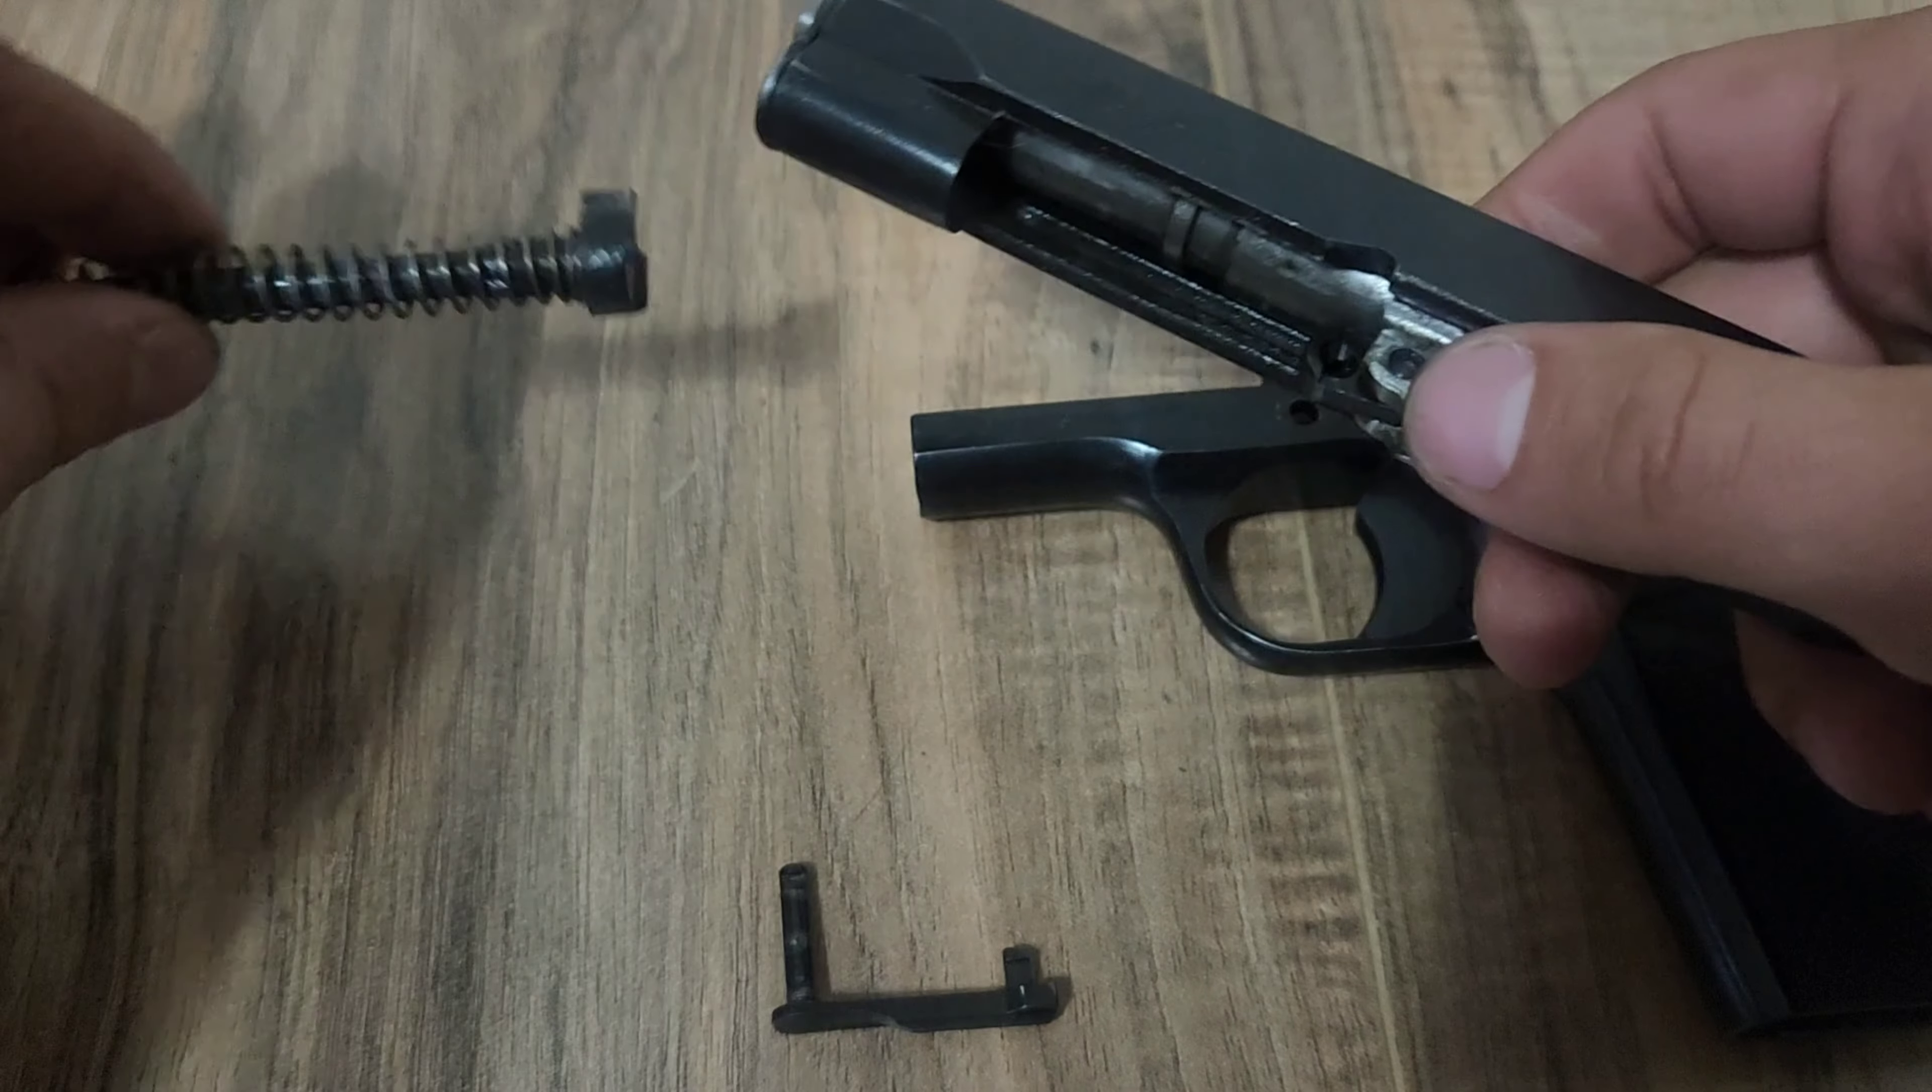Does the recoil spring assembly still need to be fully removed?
No.